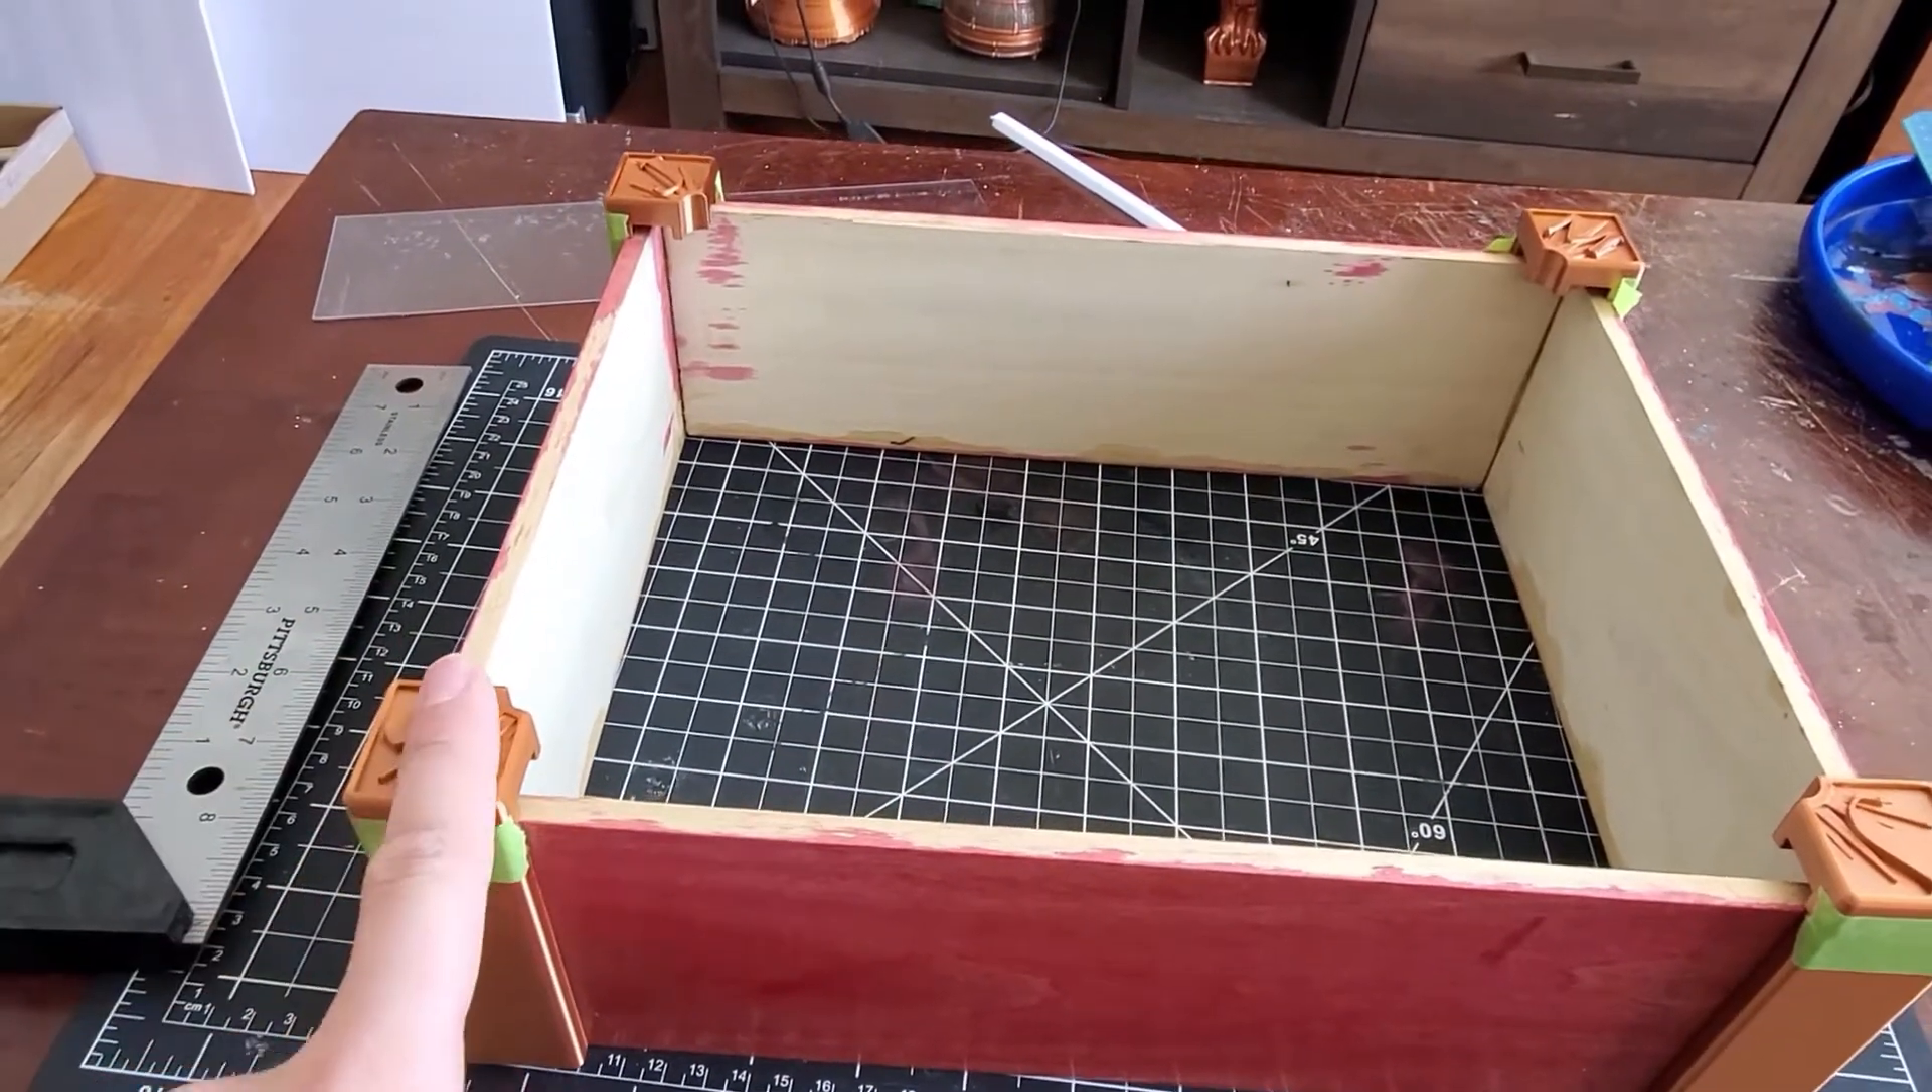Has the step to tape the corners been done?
Yes.